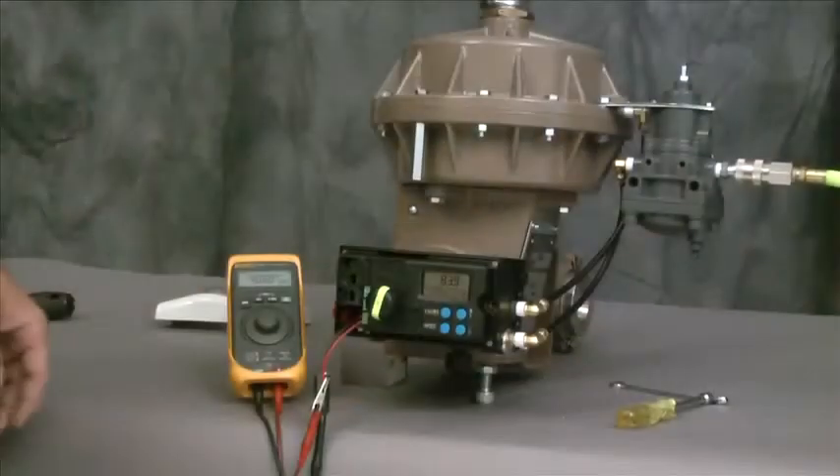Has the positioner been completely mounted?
Yes.